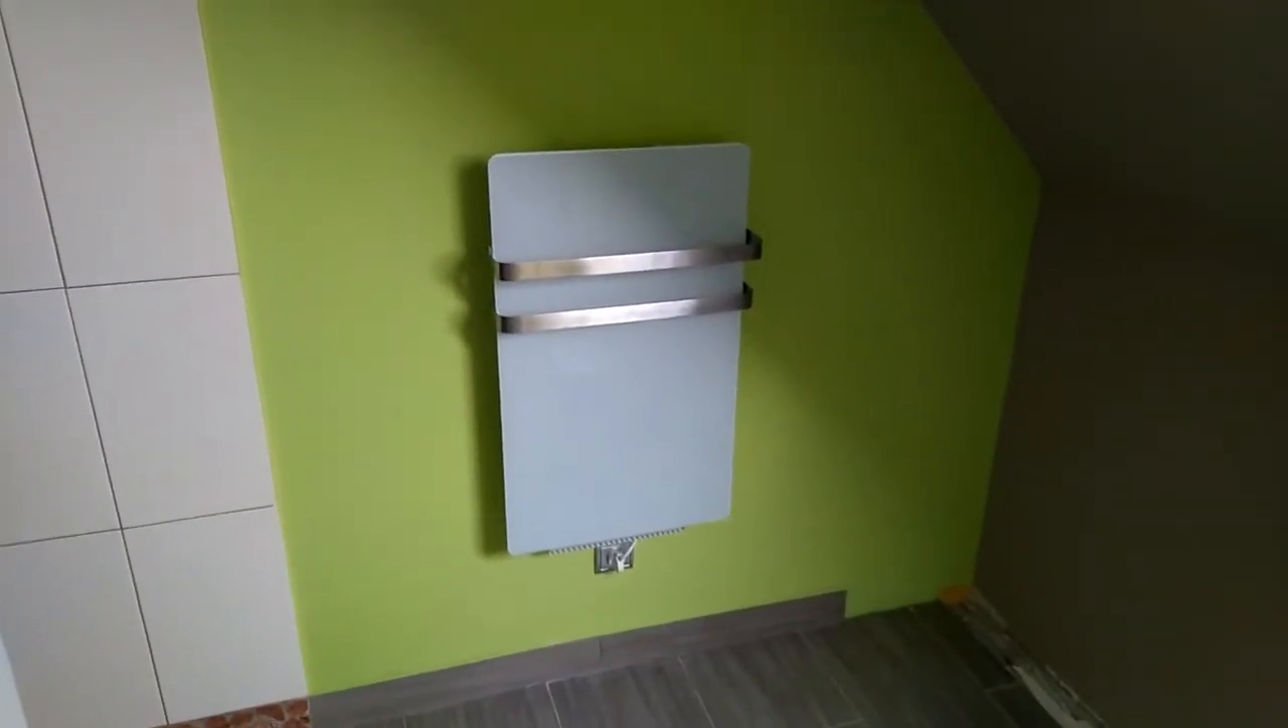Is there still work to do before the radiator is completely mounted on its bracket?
No.